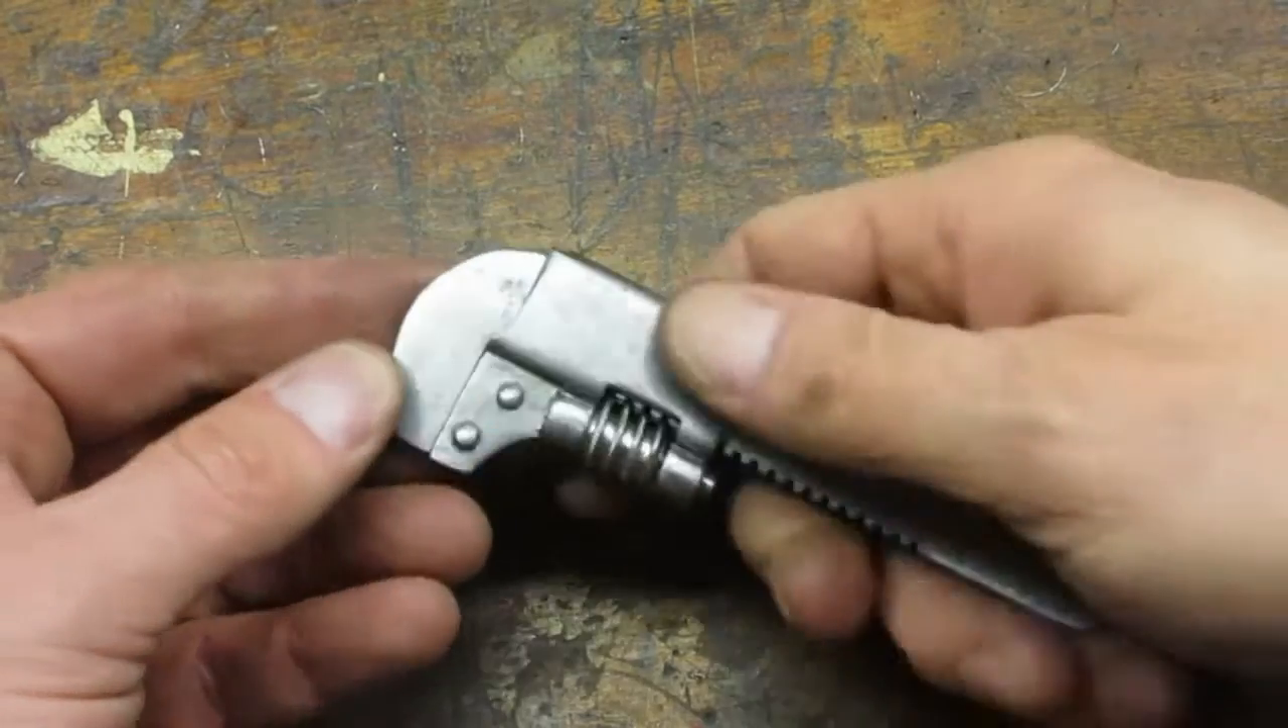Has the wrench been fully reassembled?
Yes.